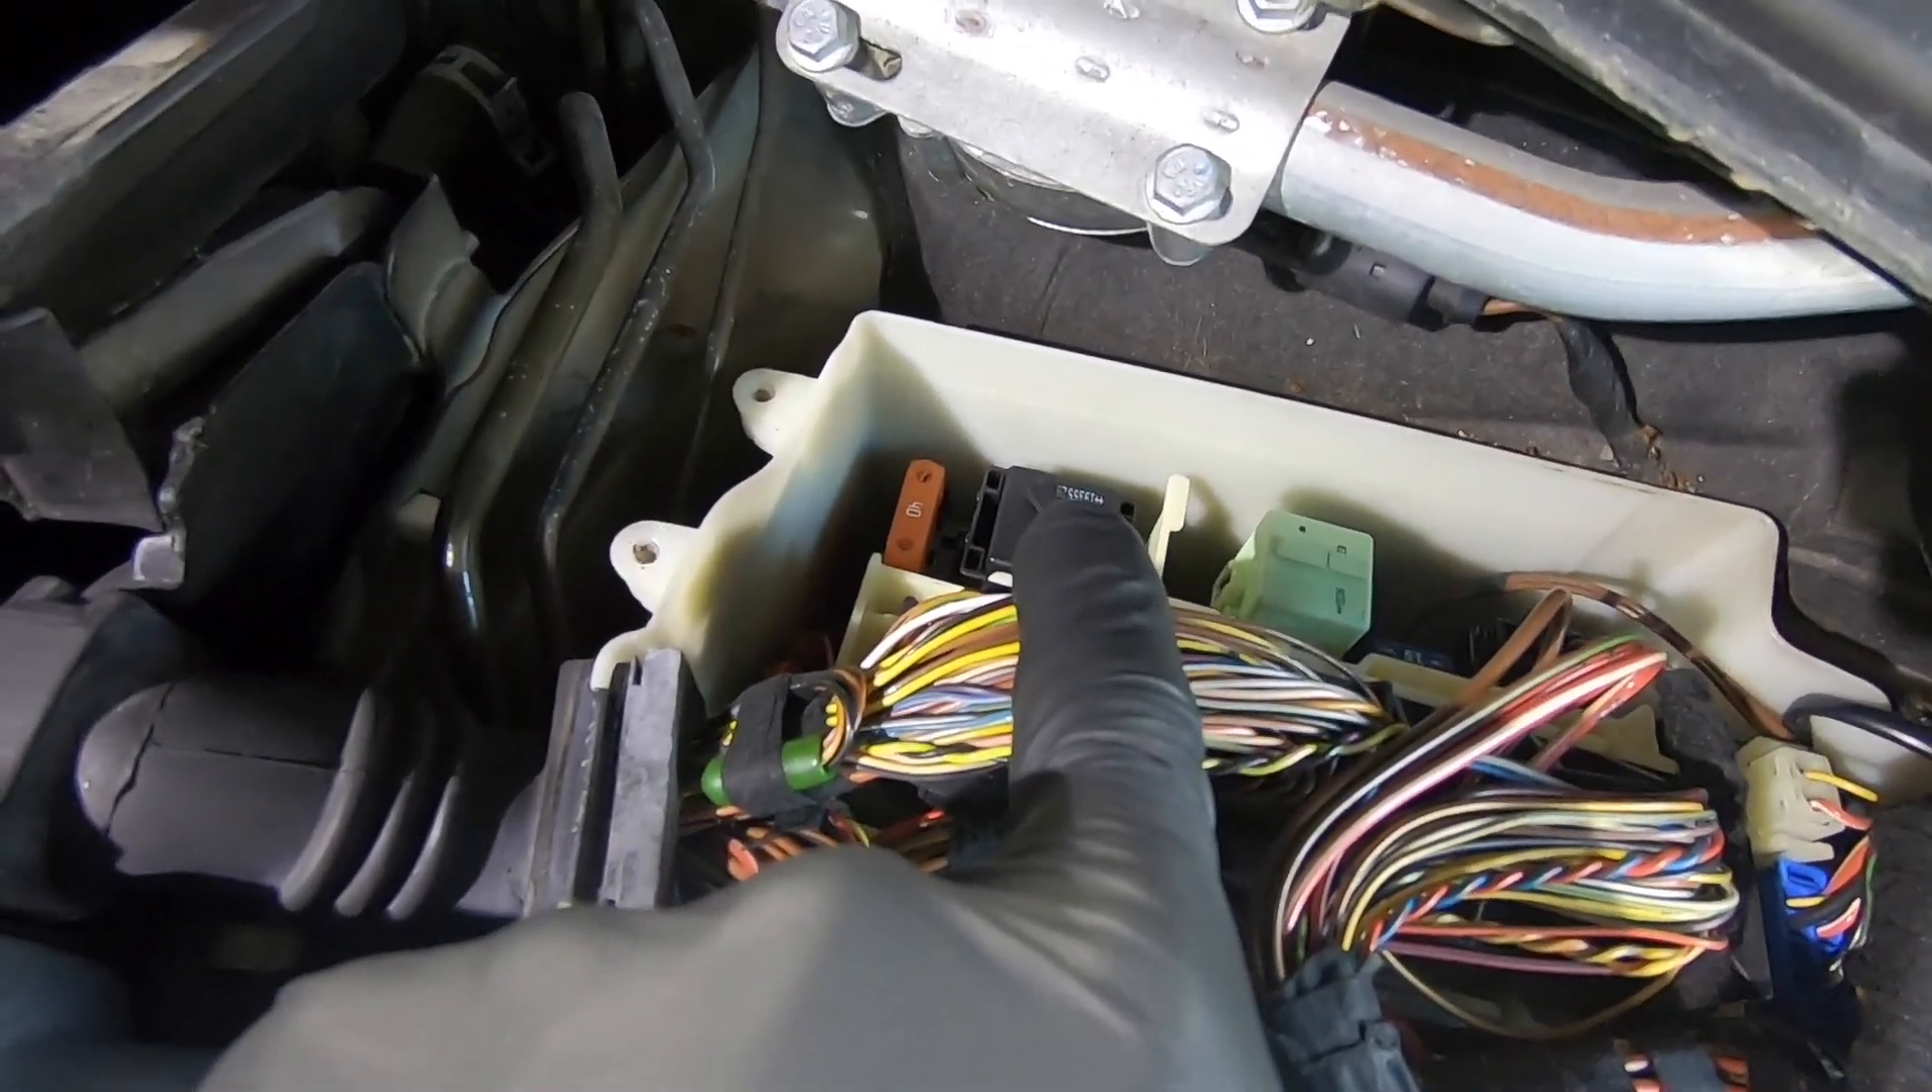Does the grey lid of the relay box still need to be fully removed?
No.